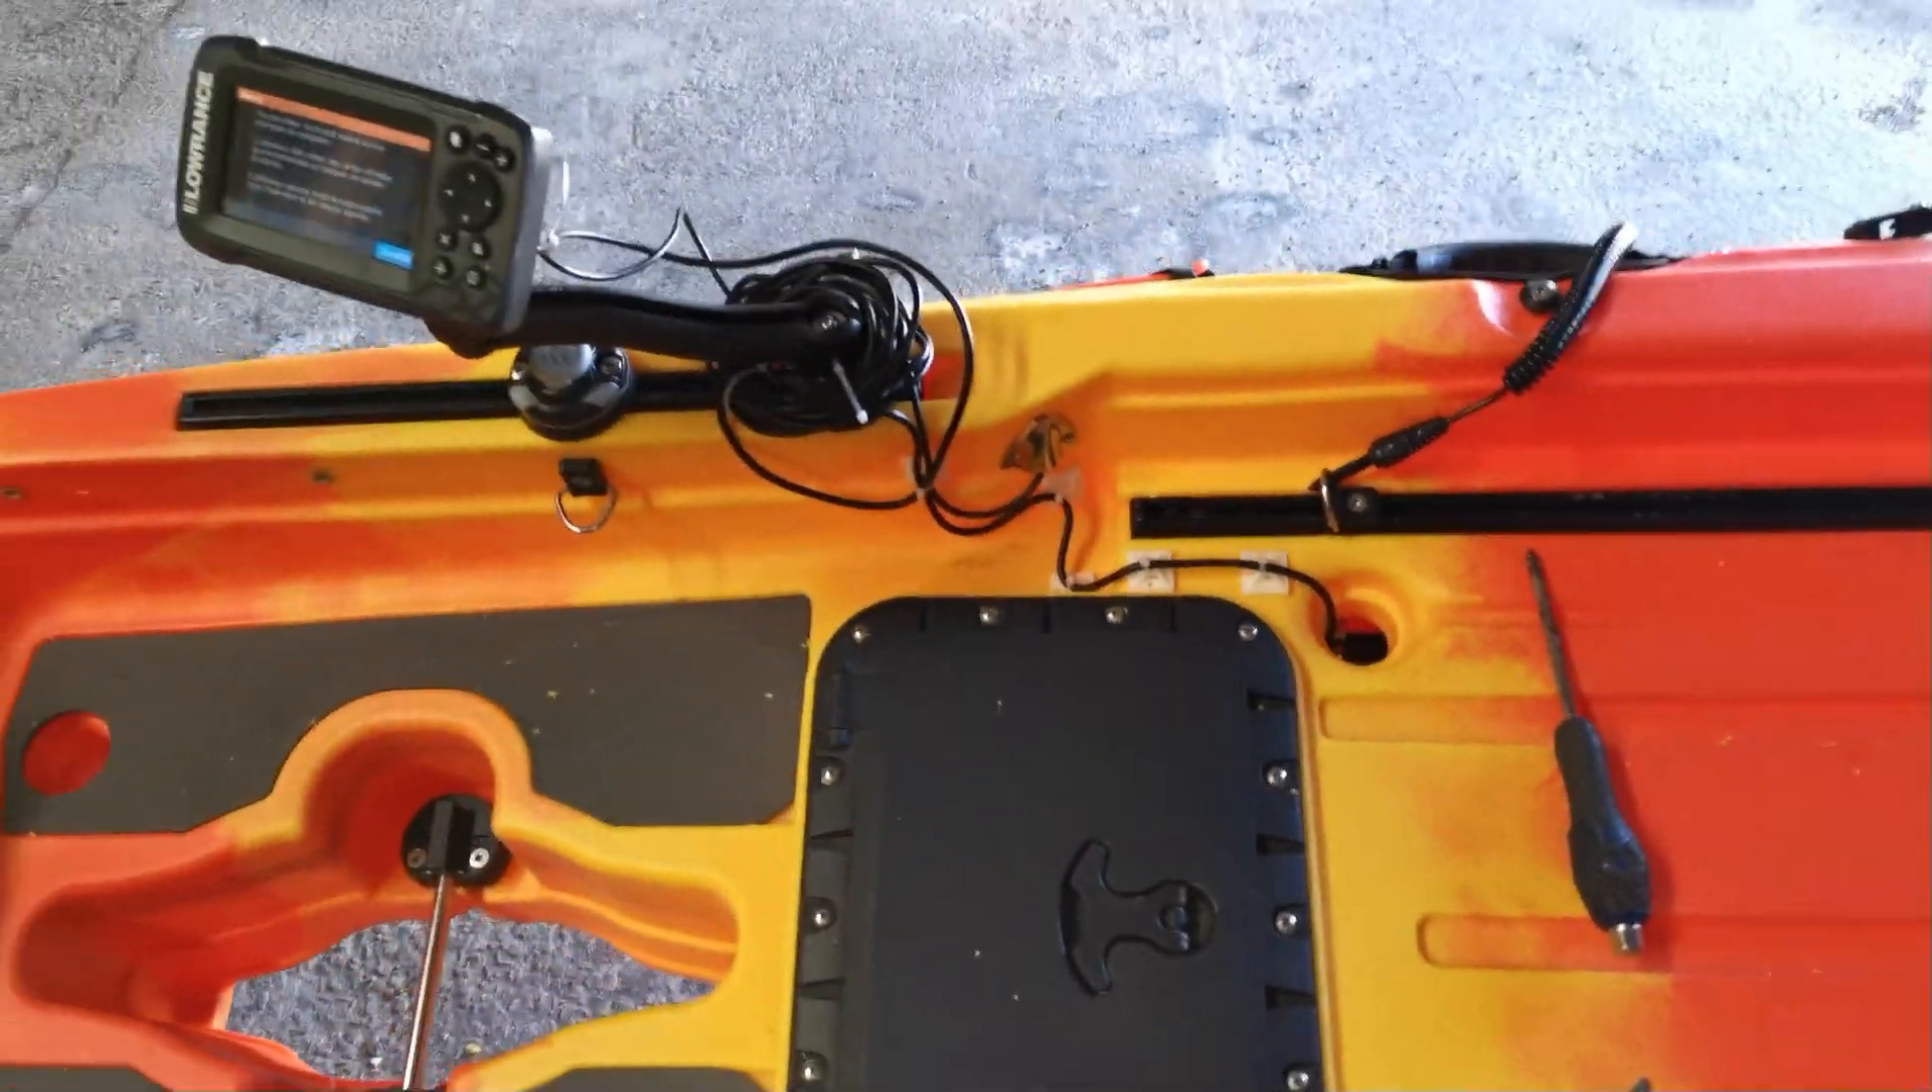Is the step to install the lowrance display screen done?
Yes.